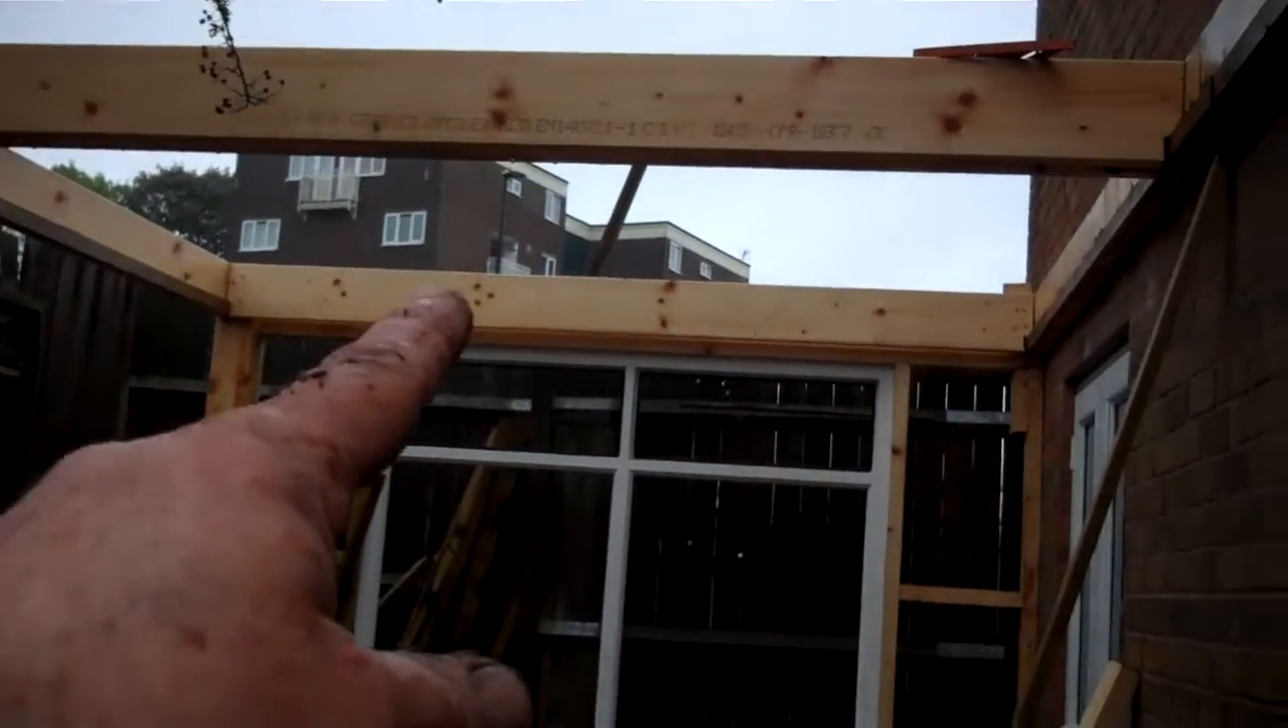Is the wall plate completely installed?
Yes.